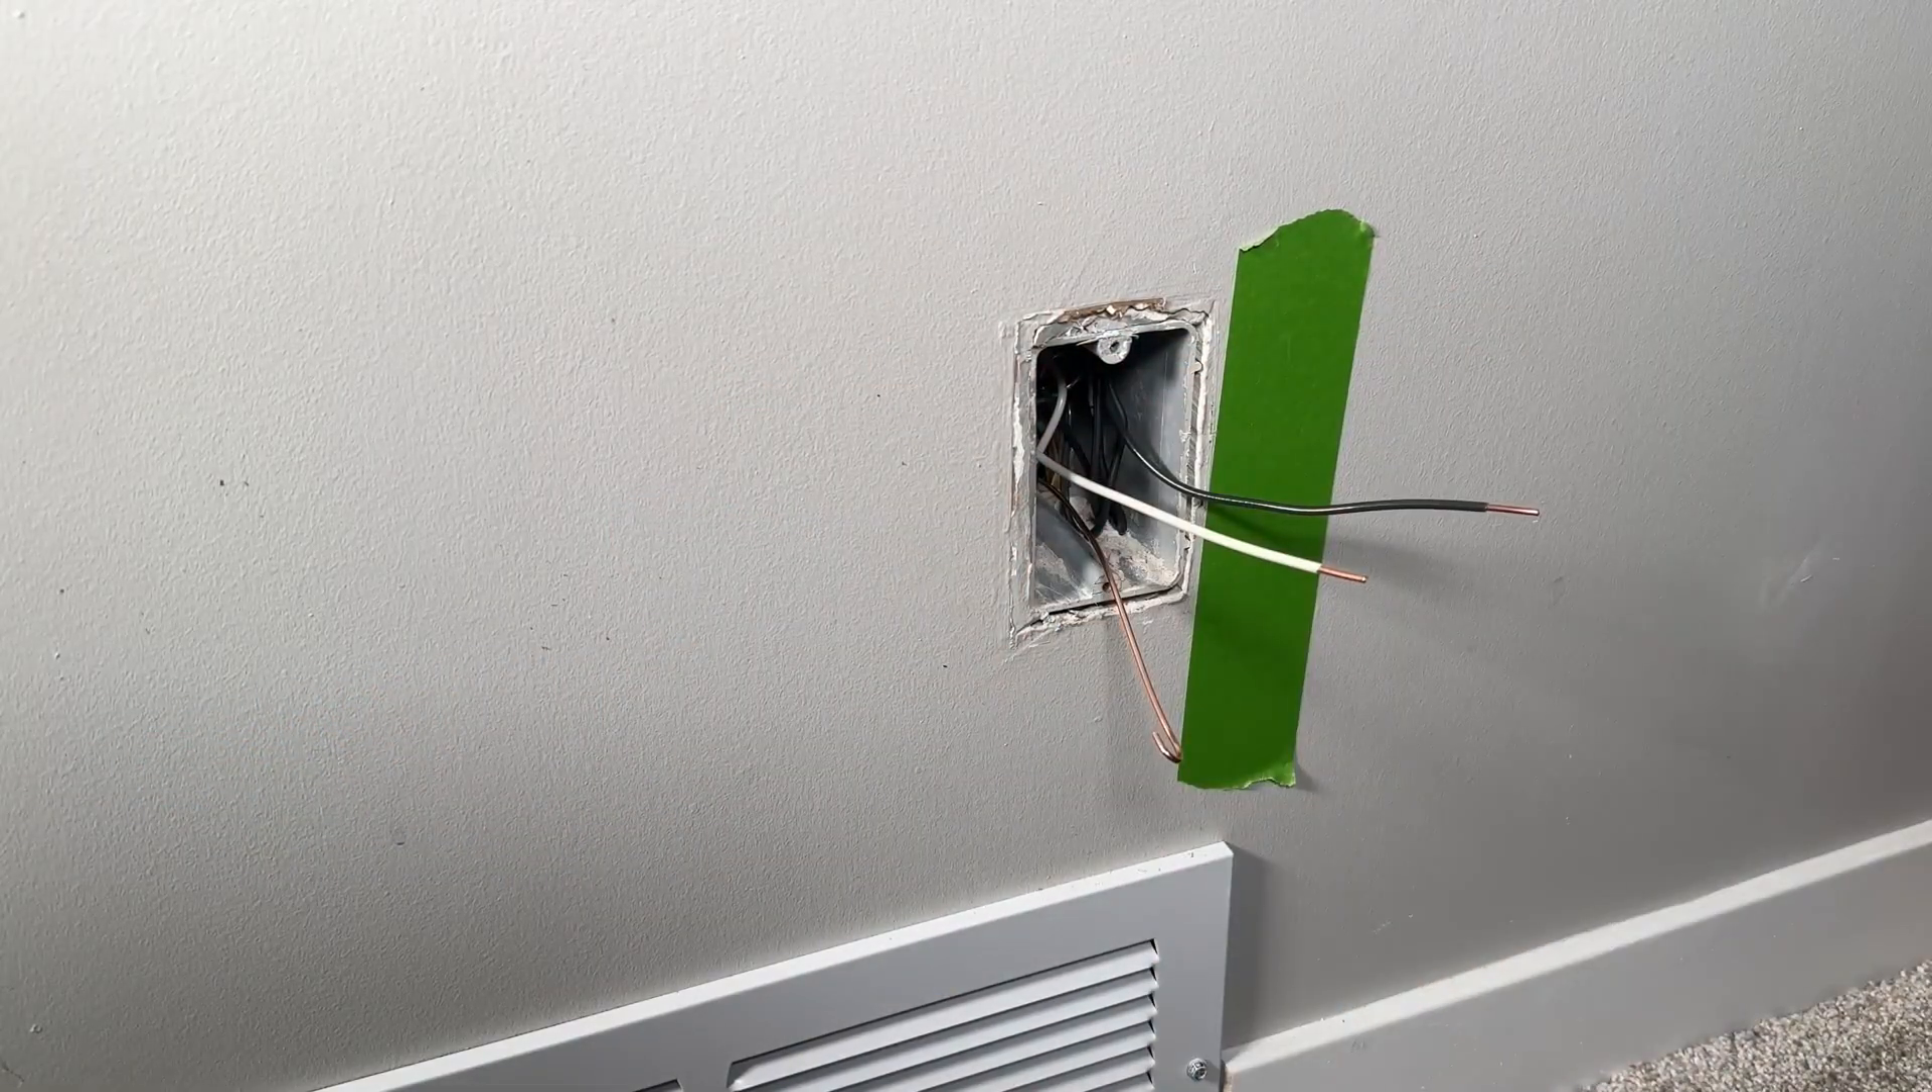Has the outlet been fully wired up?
No.